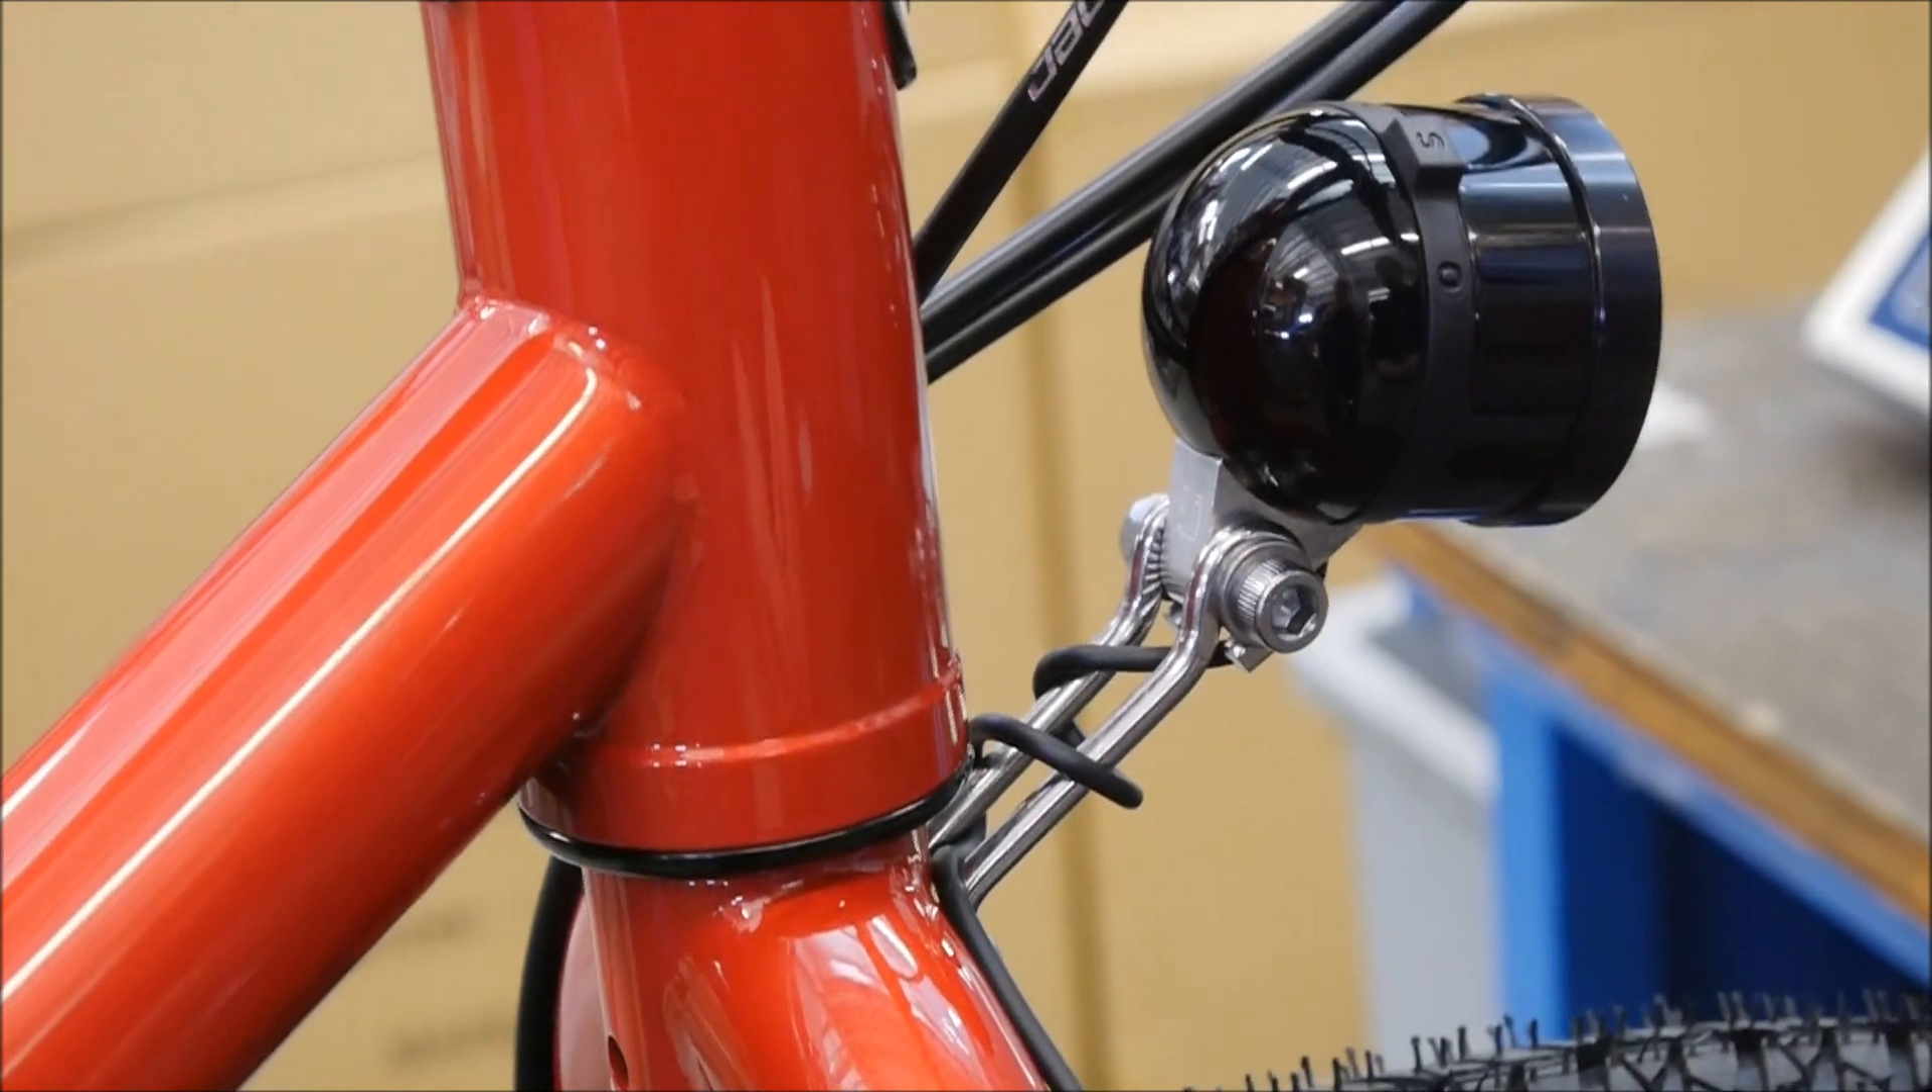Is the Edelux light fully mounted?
Yes.